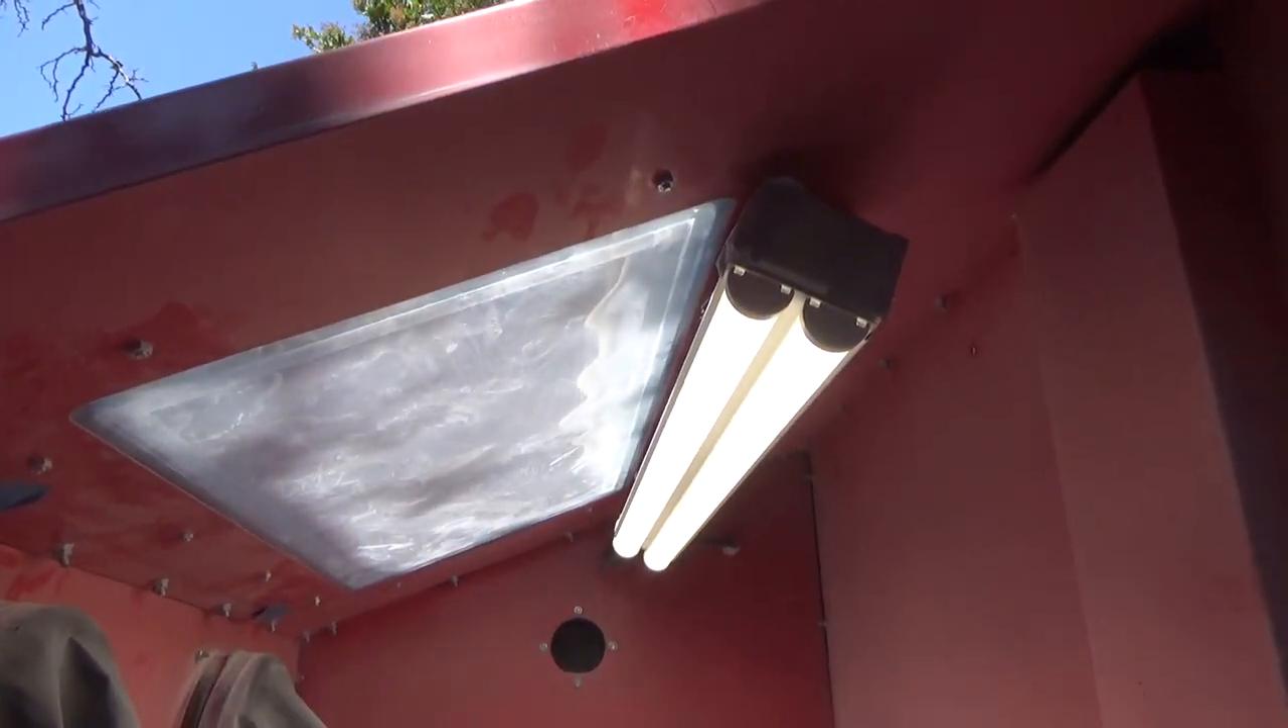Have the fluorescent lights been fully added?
Yes.